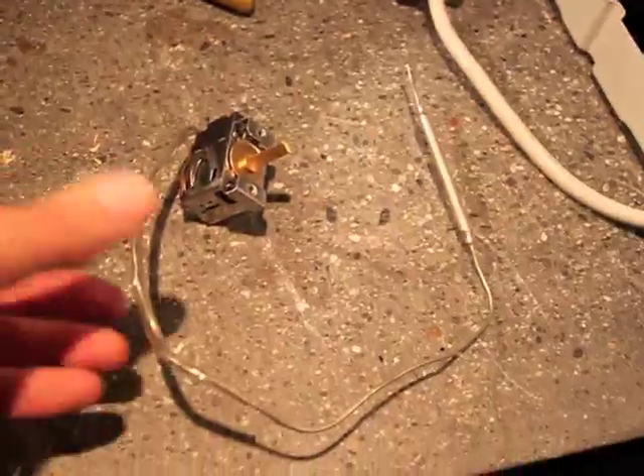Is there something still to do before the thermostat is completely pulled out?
No.